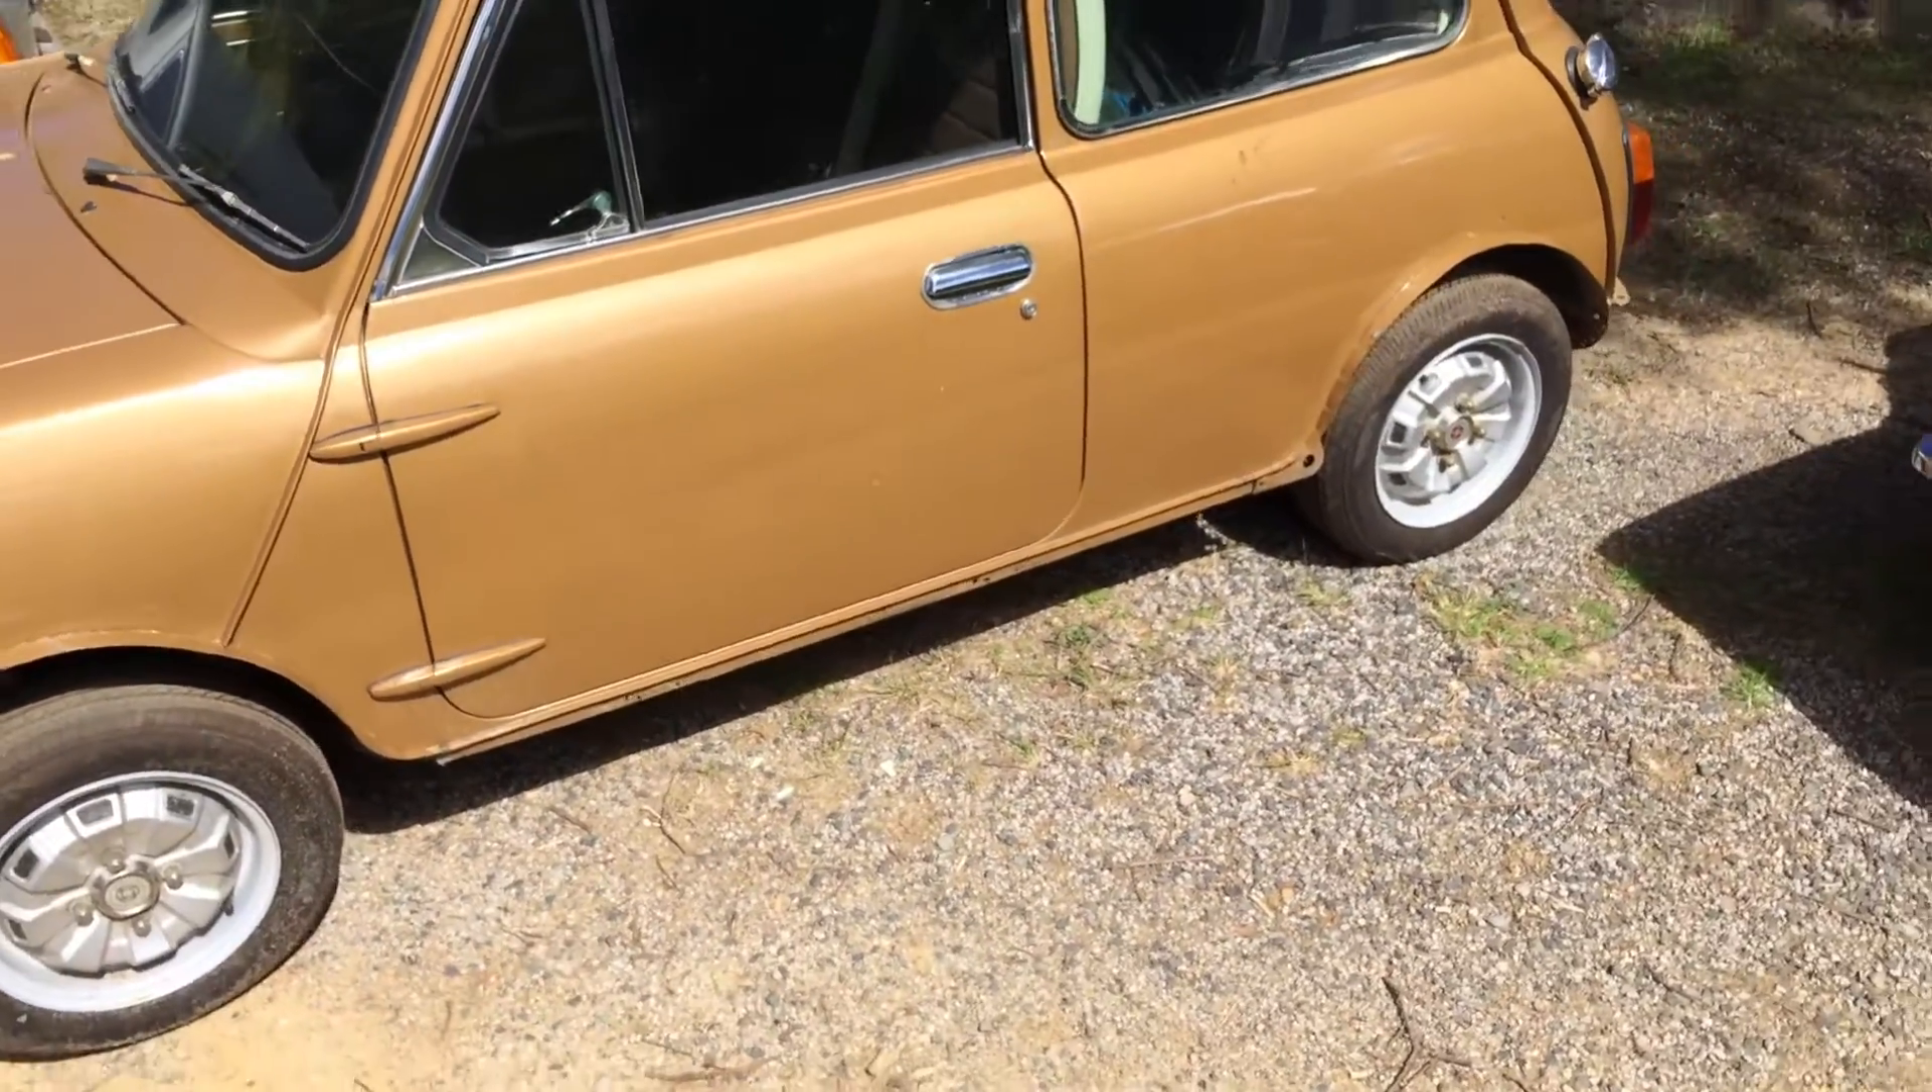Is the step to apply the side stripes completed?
No.